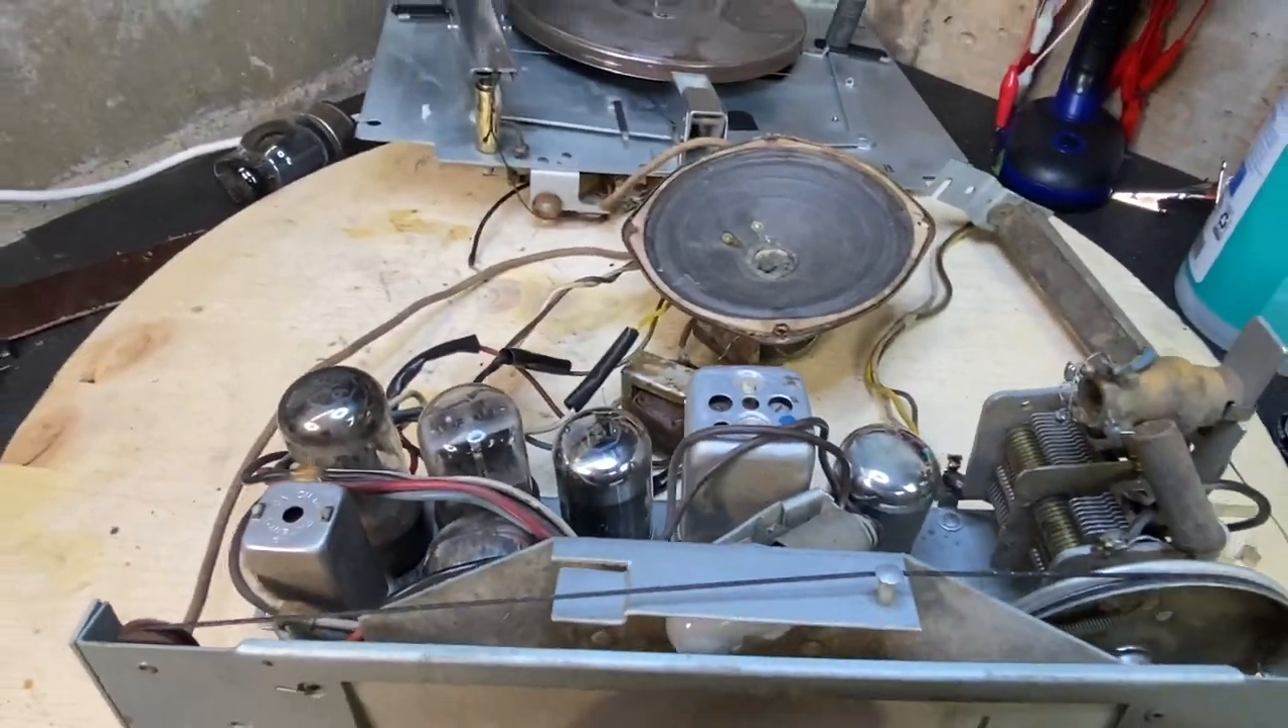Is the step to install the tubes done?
Yes.